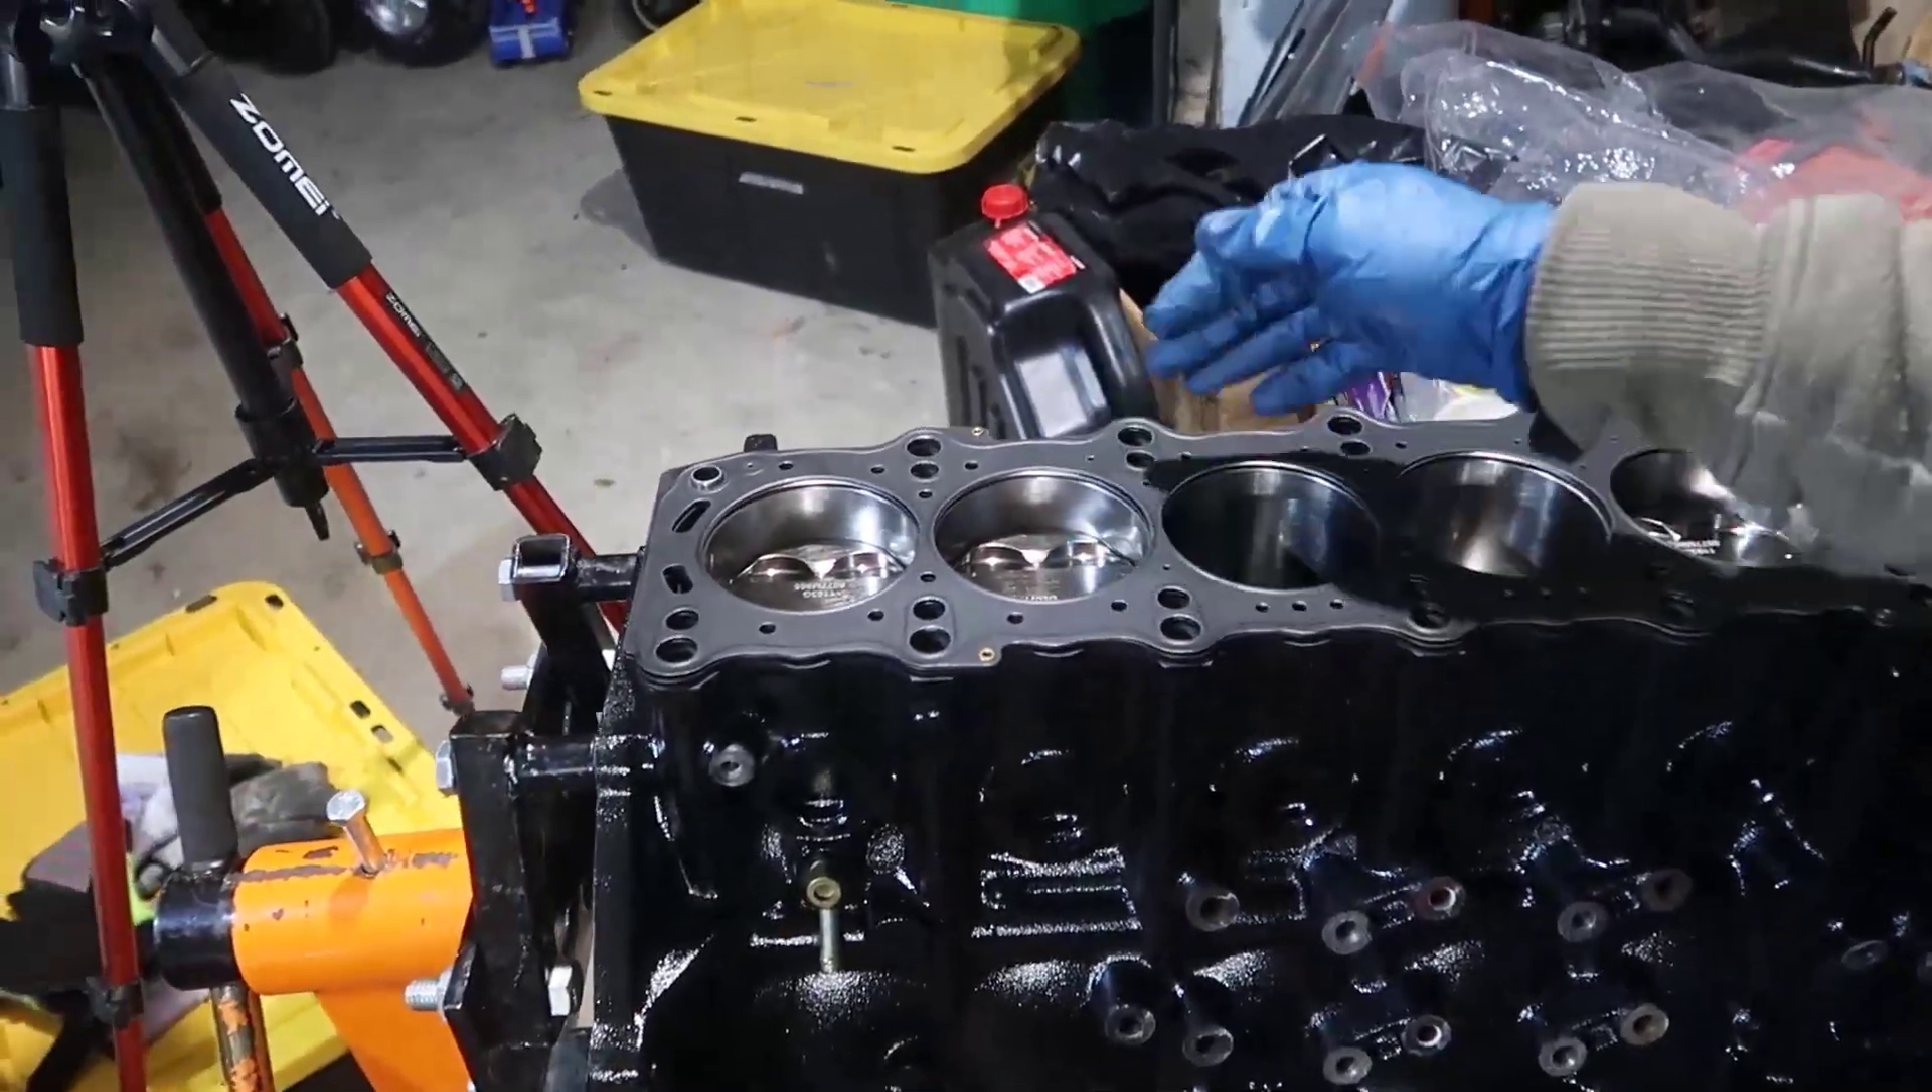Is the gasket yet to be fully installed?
No.